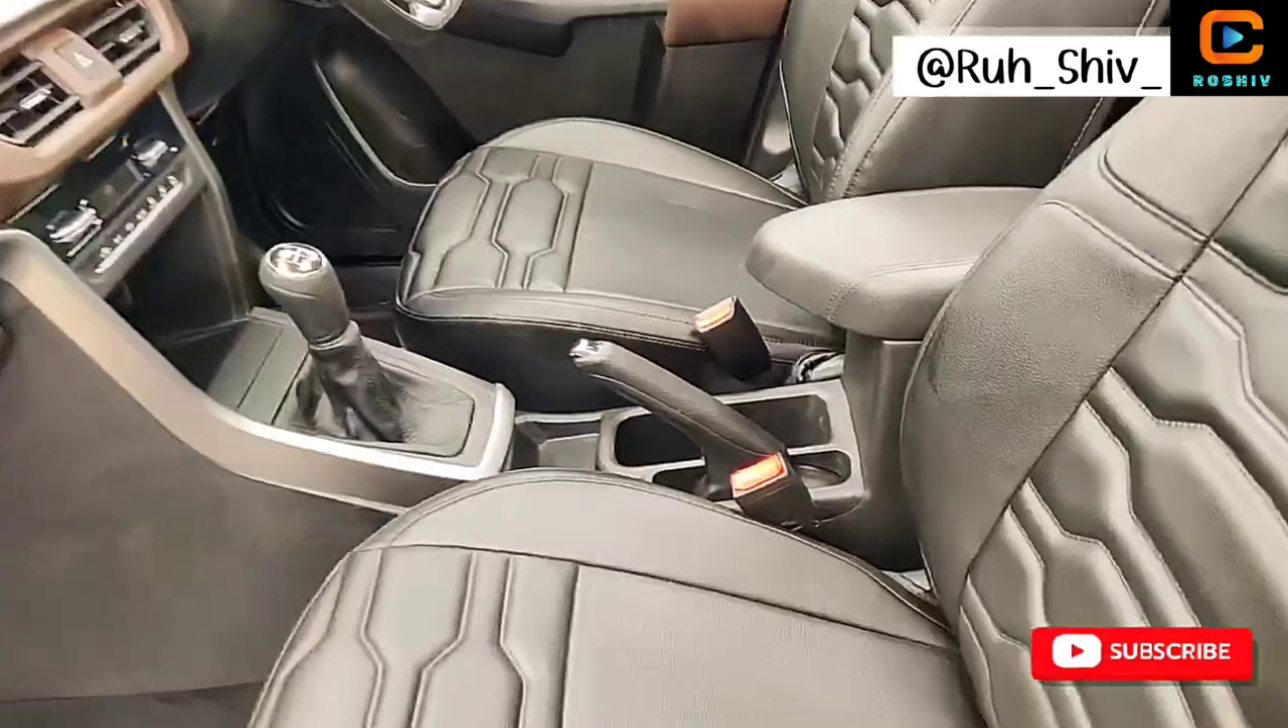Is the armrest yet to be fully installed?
No.